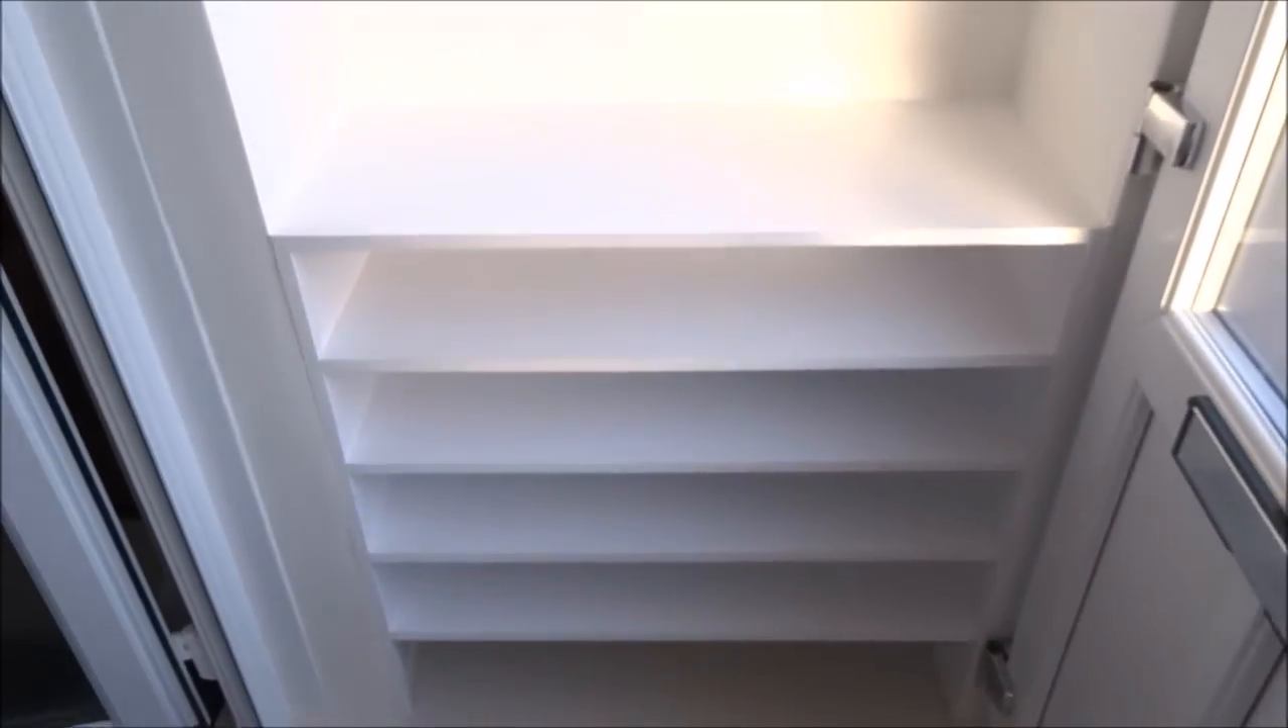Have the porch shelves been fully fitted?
Yes.